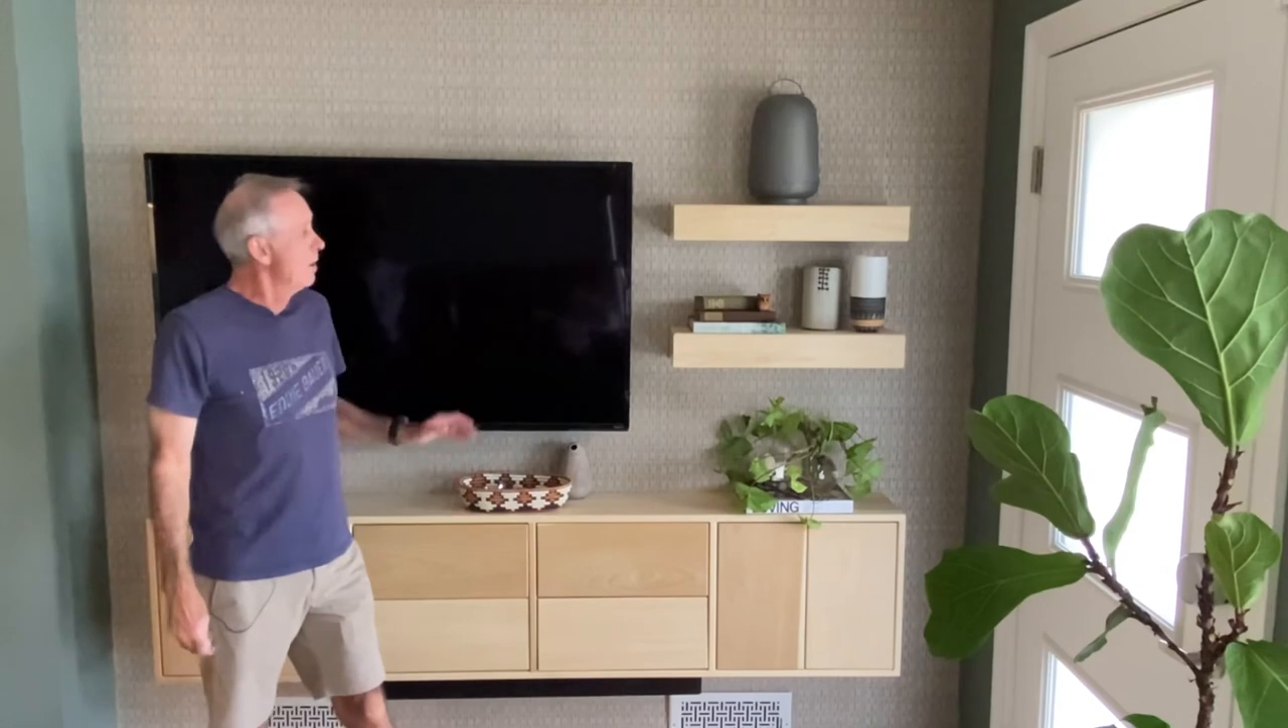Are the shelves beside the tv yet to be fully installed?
No.